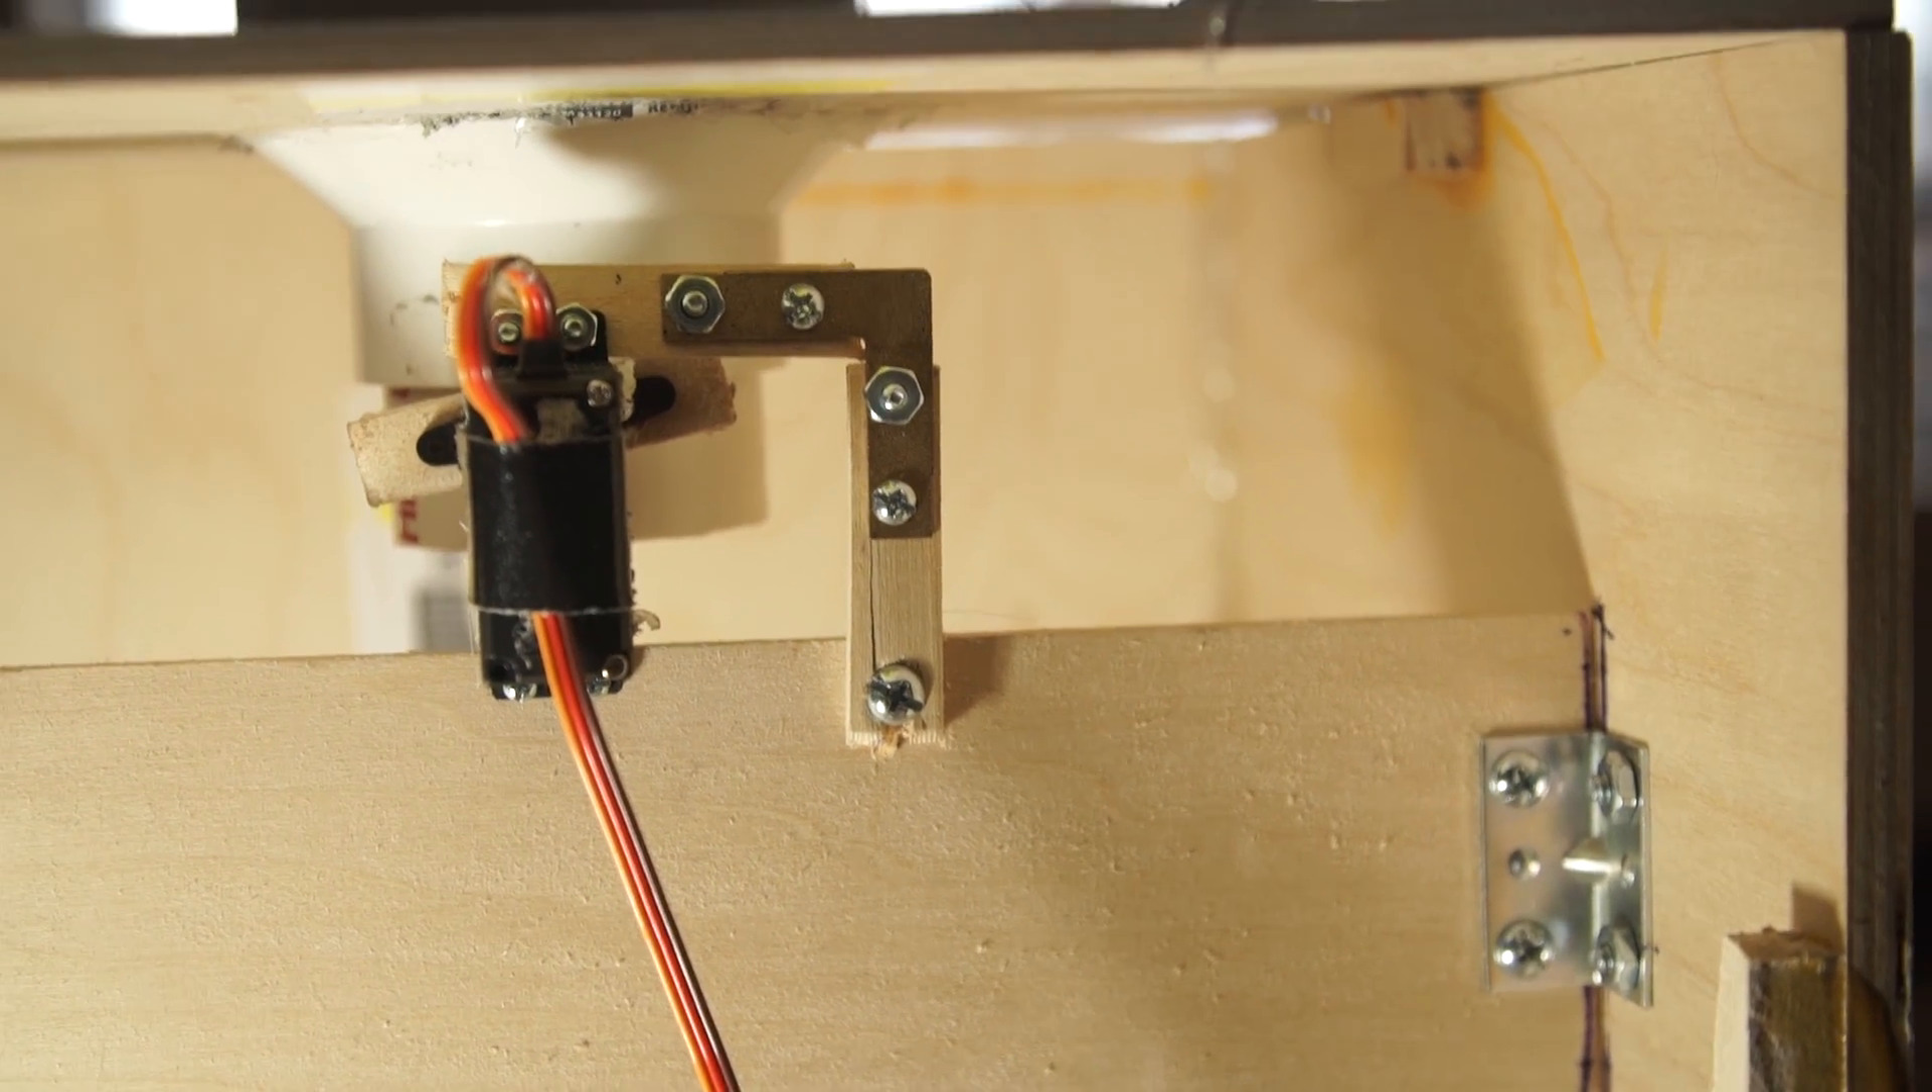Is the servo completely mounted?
Yes.